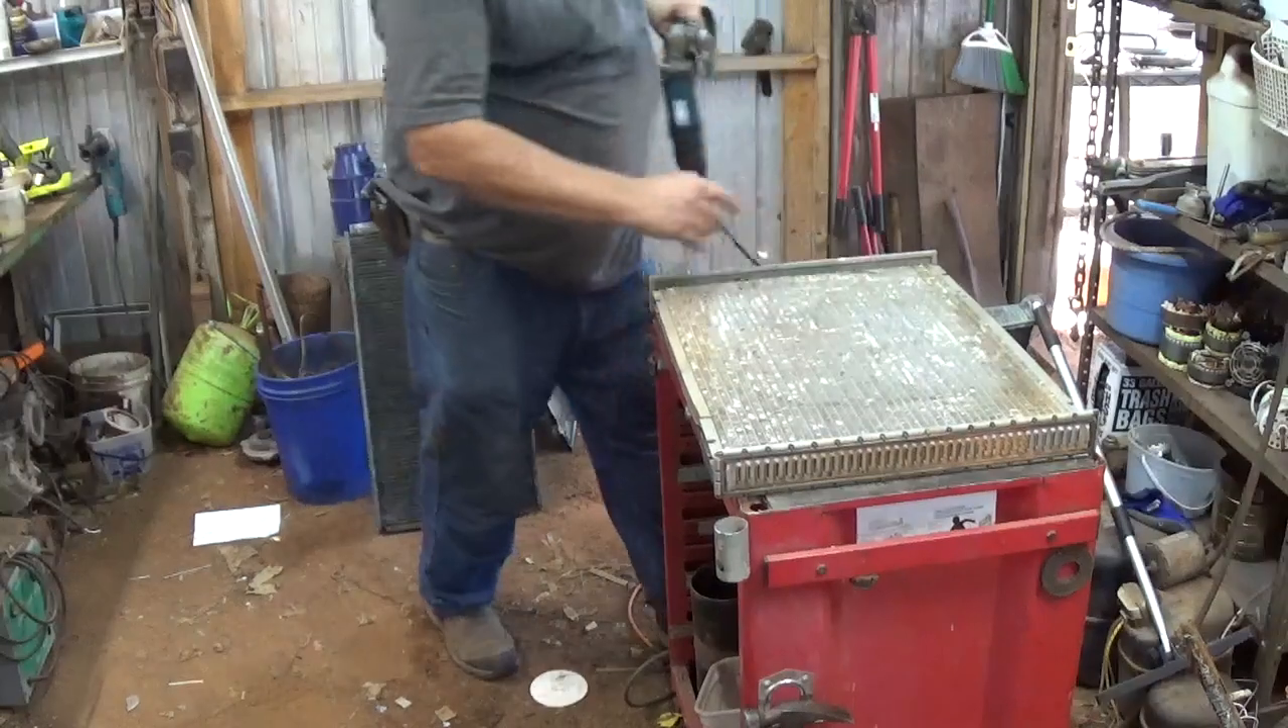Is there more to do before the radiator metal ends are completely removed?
Yes.